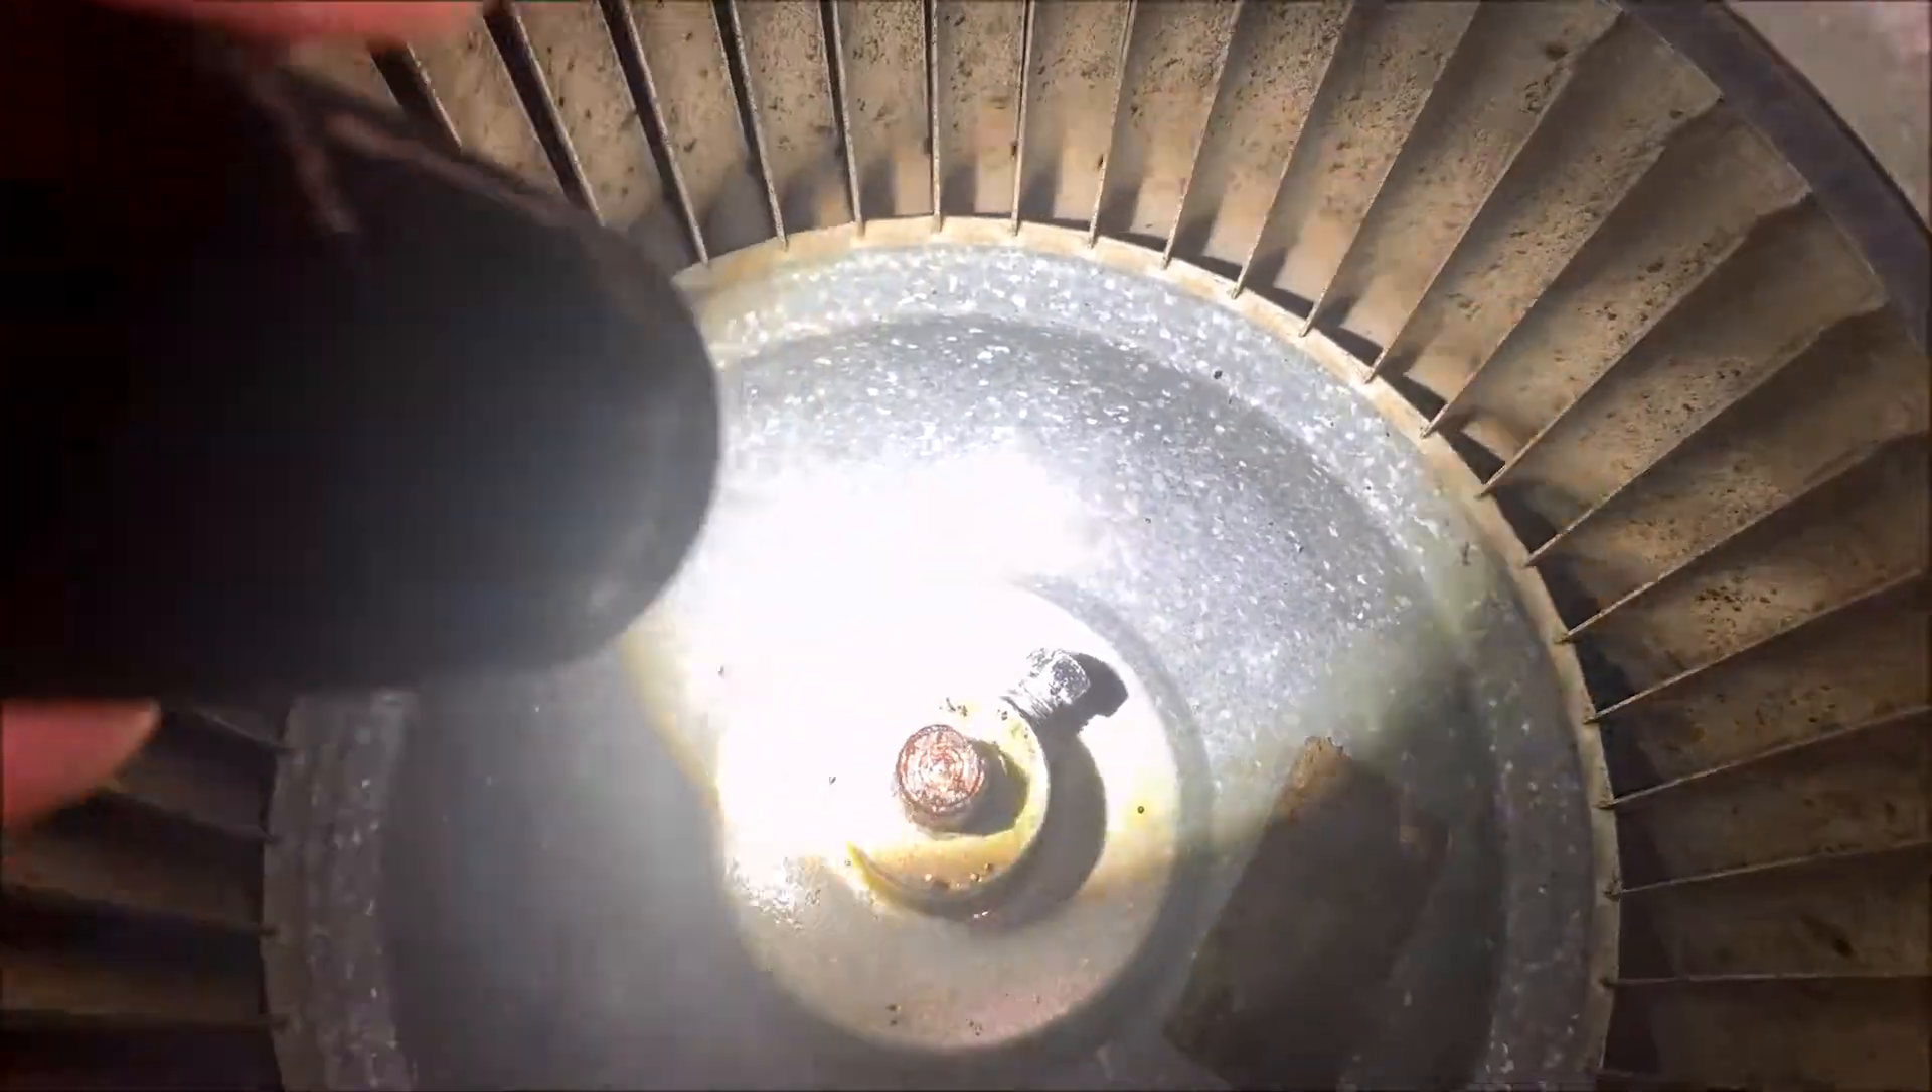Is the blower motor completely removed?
No.